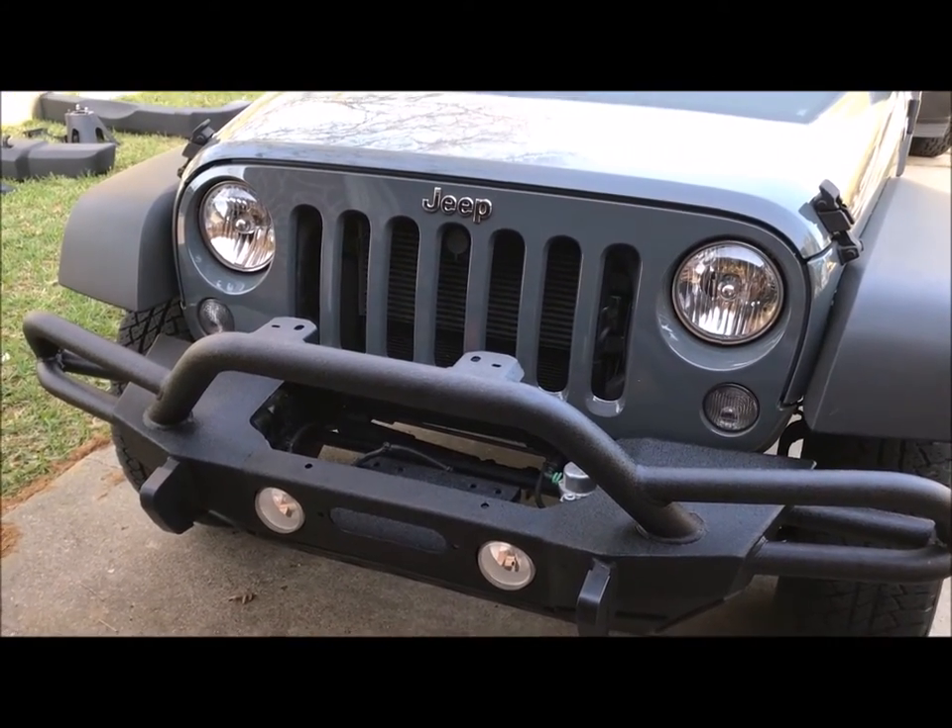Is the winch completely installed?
No.